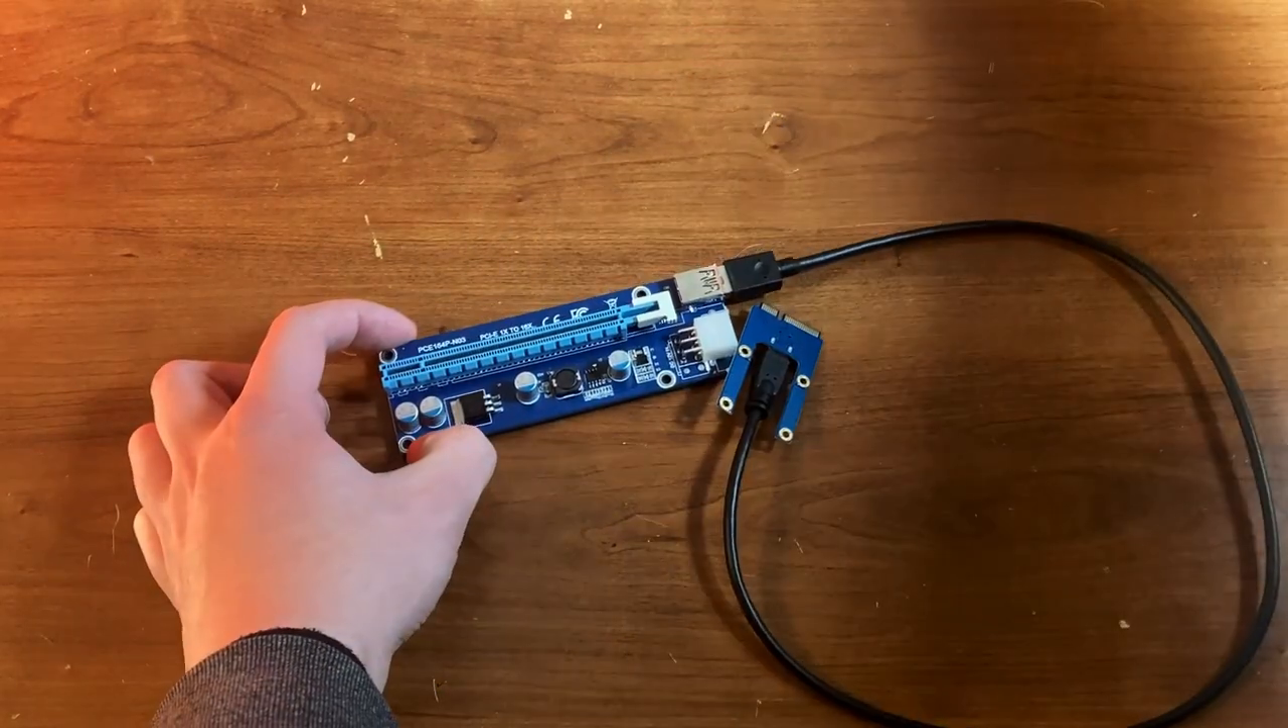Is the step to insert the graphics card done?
No.